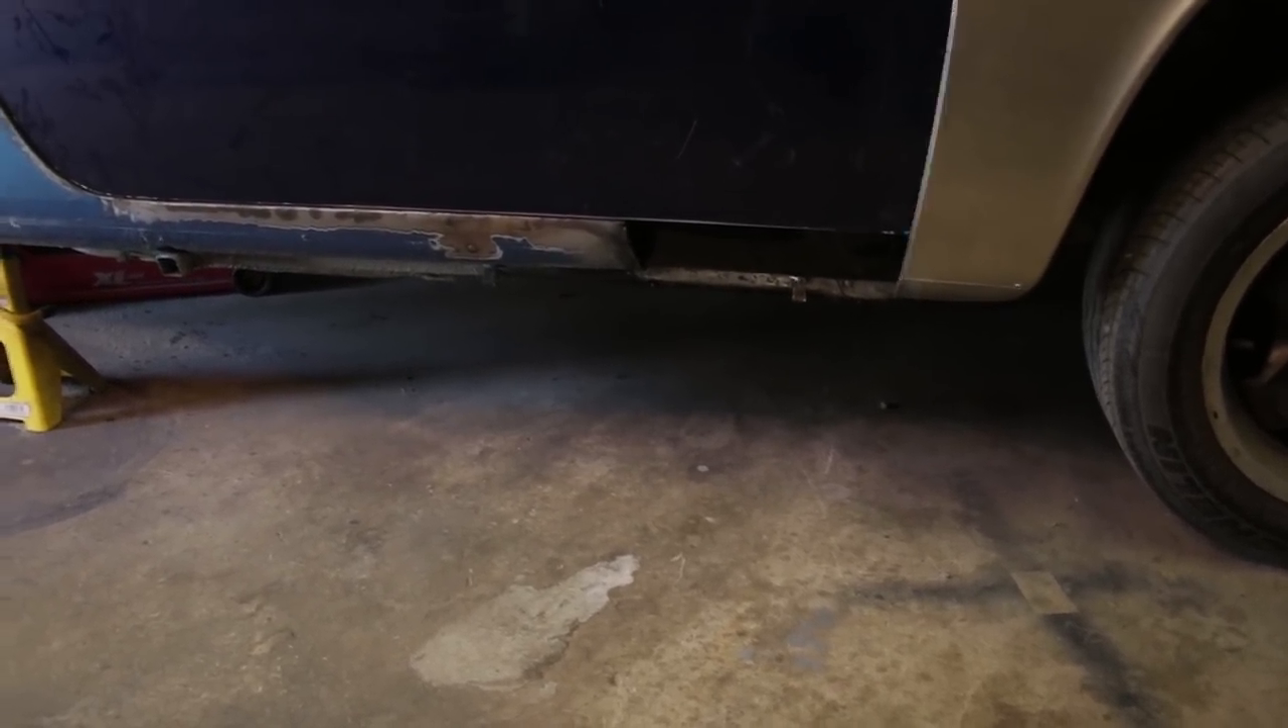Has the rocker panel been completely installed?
No.